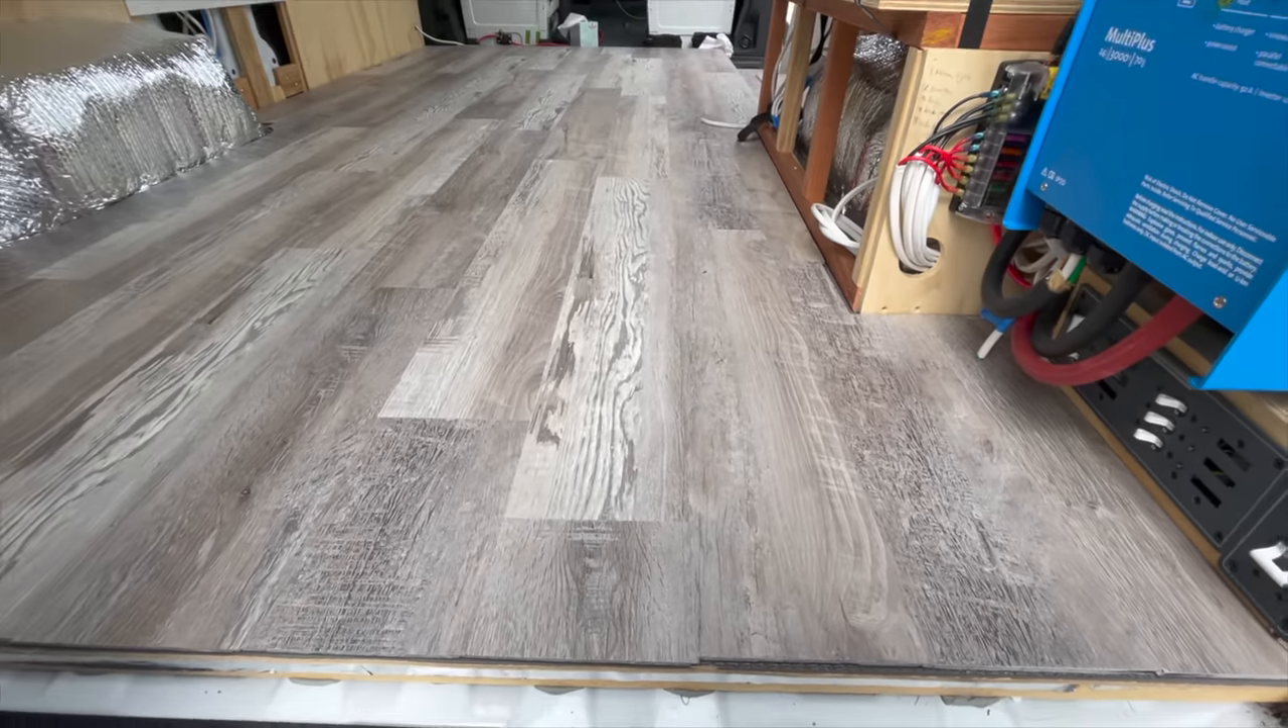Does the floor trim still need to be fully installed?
Yes.